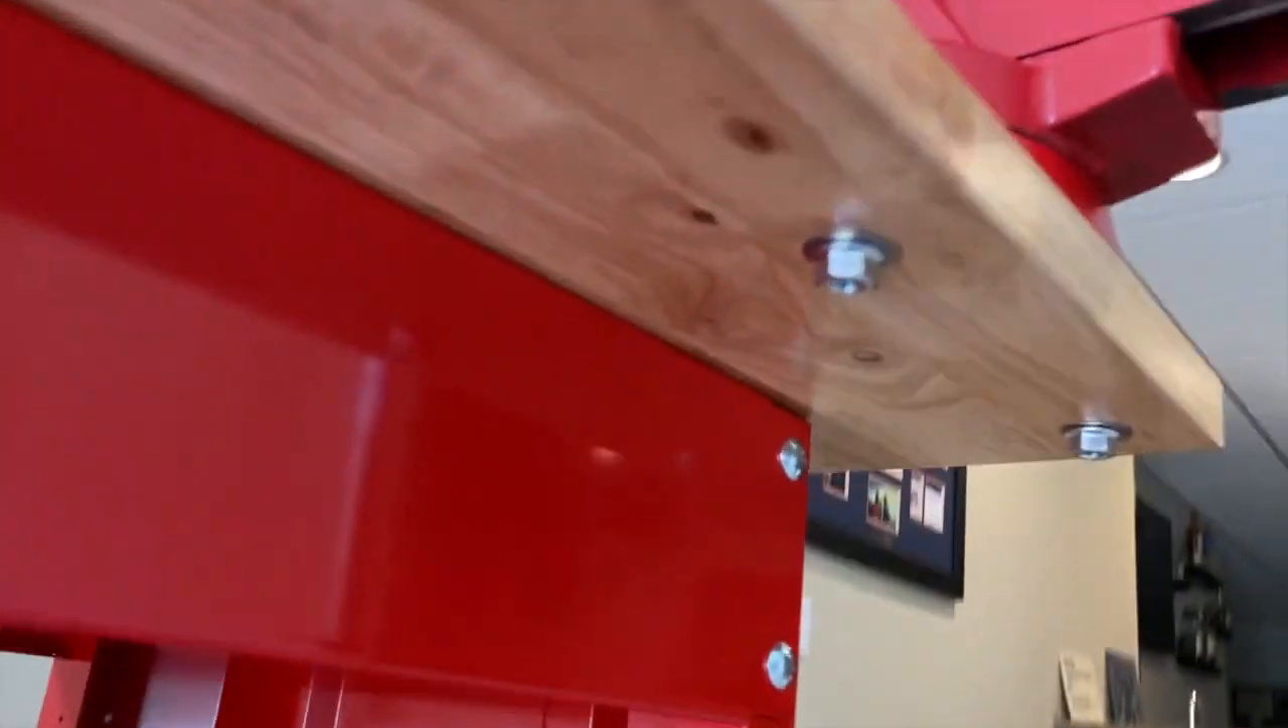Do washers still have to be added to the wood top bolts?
No.